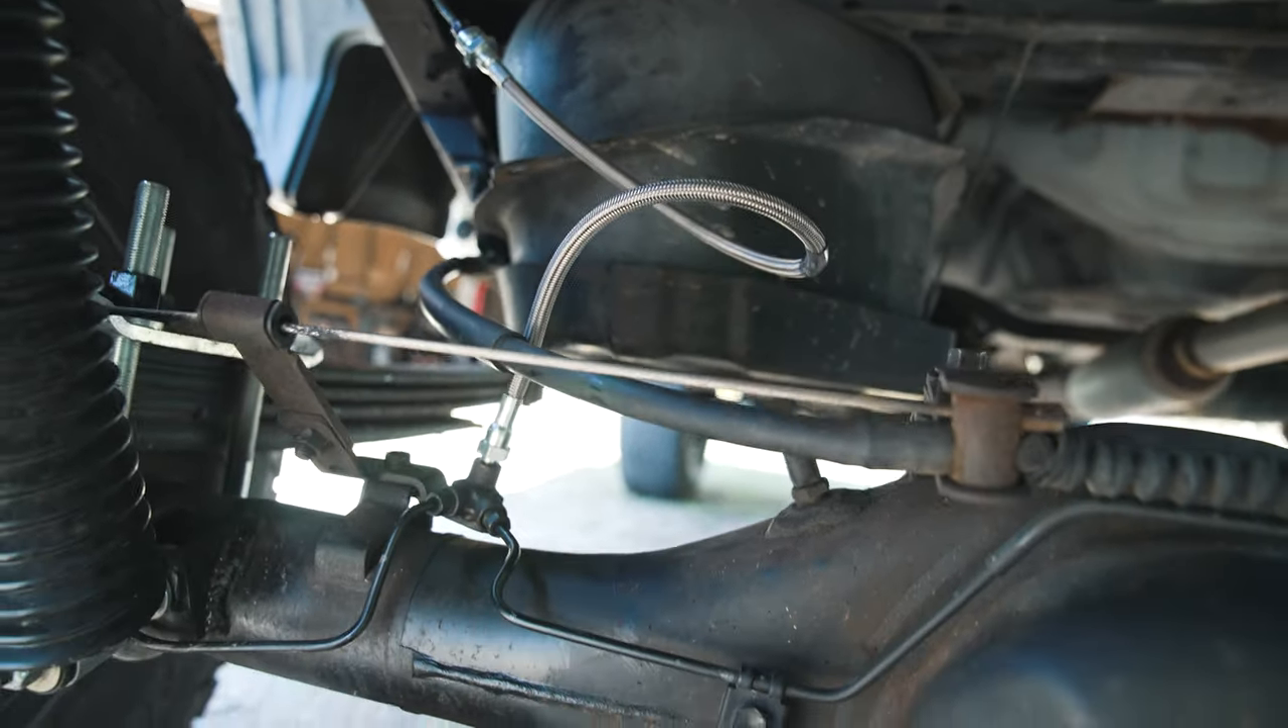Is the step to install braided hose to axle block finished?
Yes.